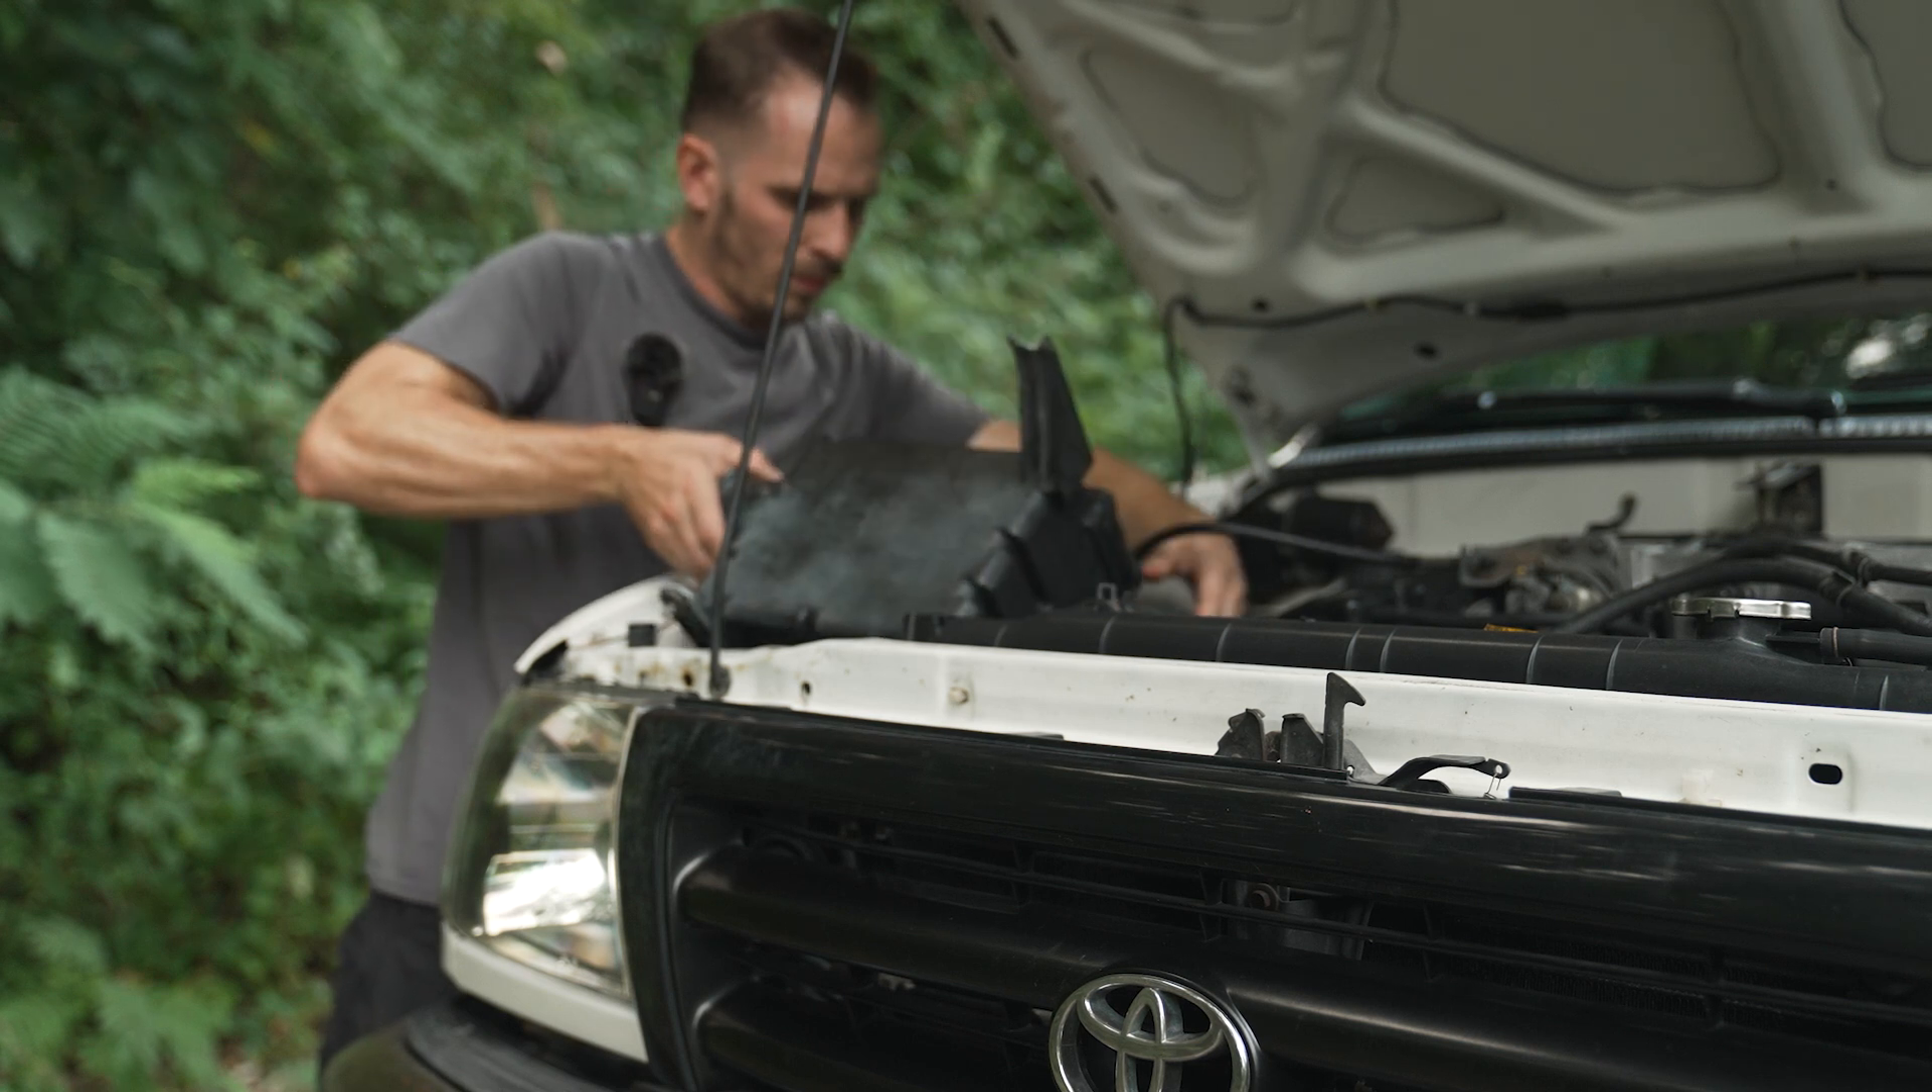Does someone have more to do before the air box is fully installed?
Yes.